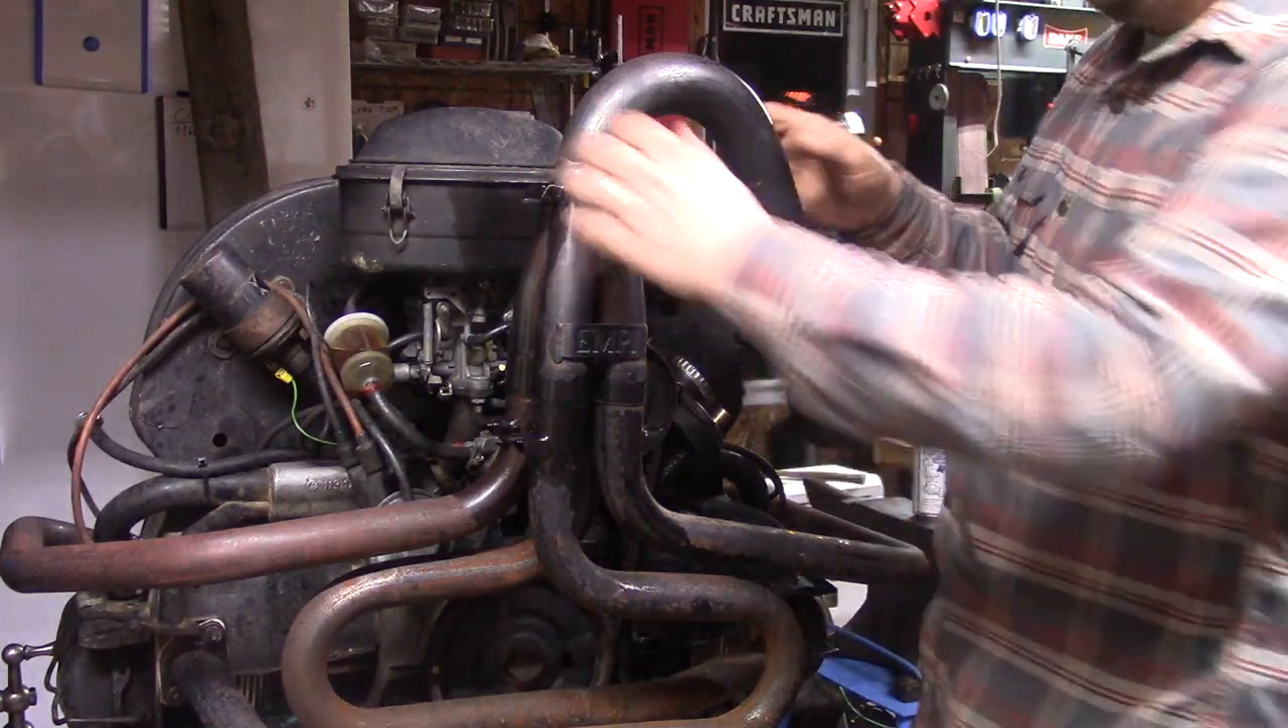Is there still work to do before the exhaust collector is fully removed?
Yes.